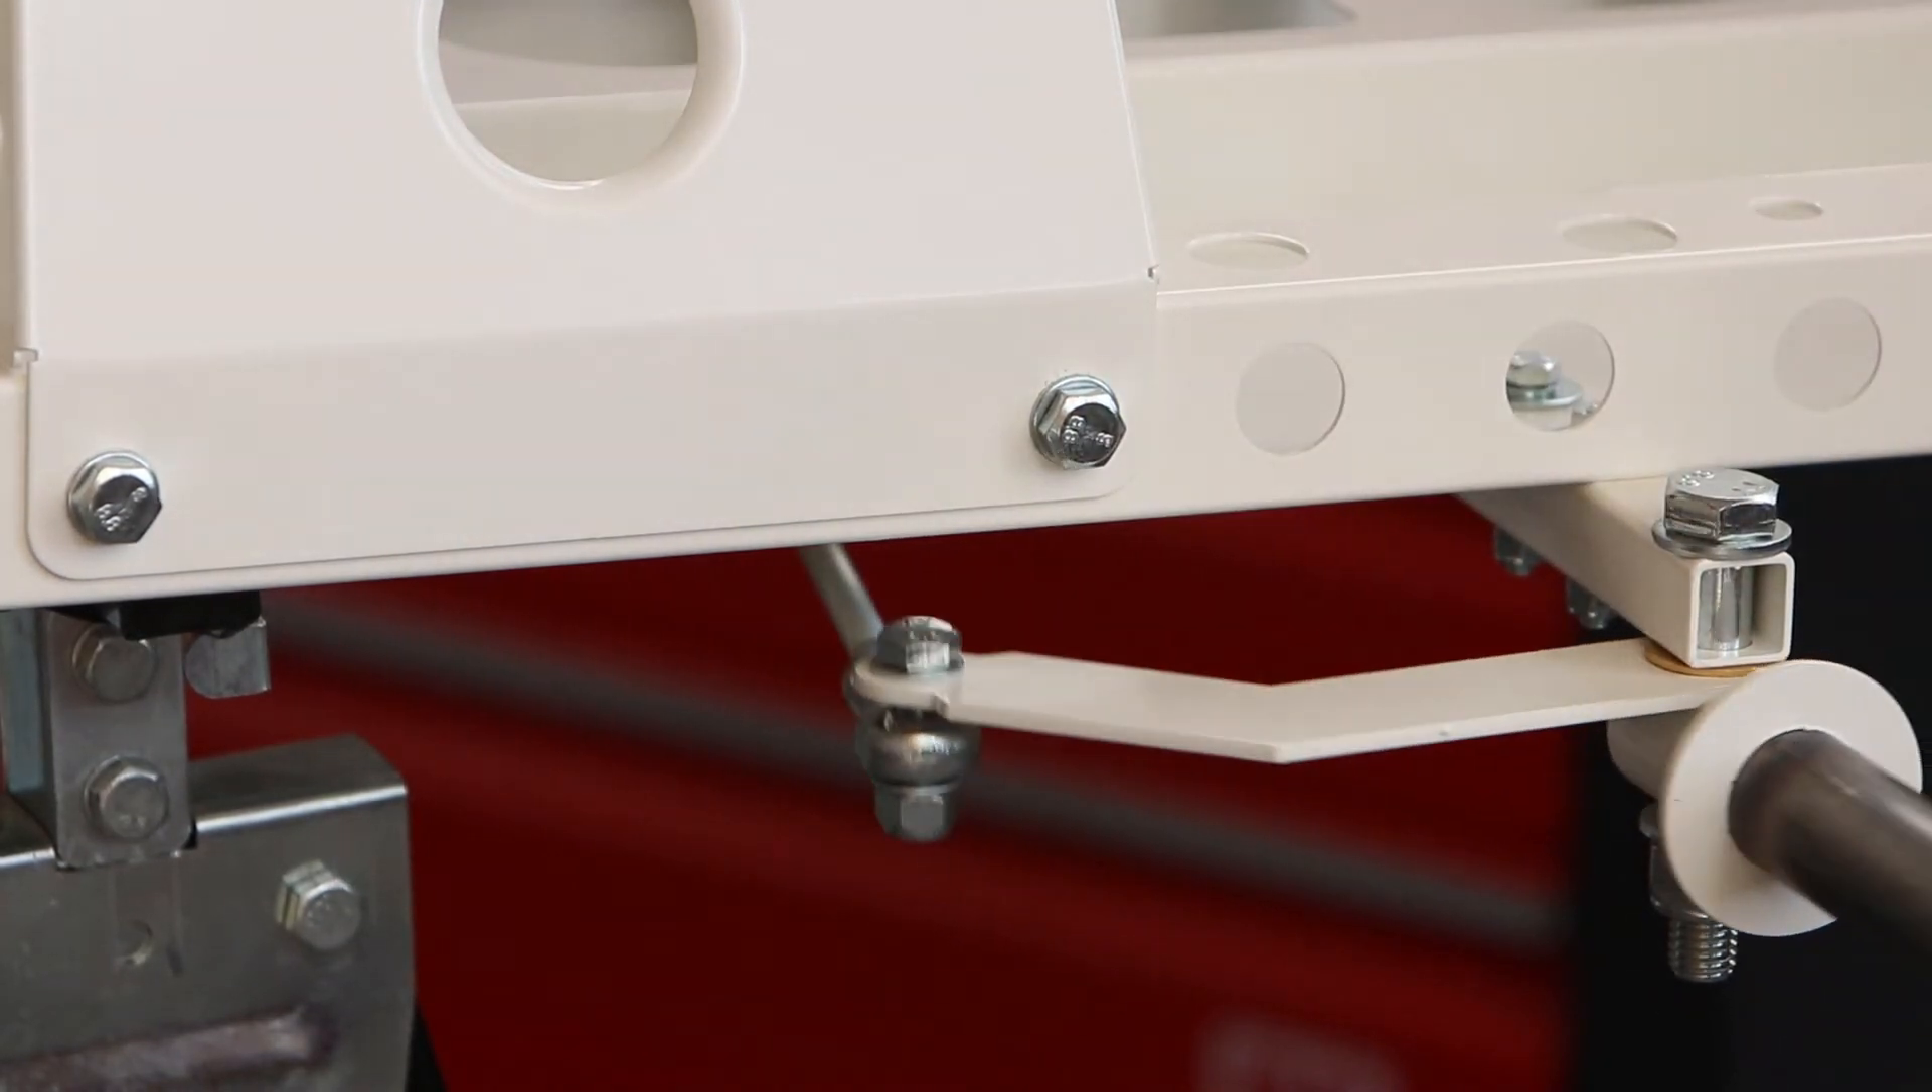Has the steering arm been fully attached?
Yes.